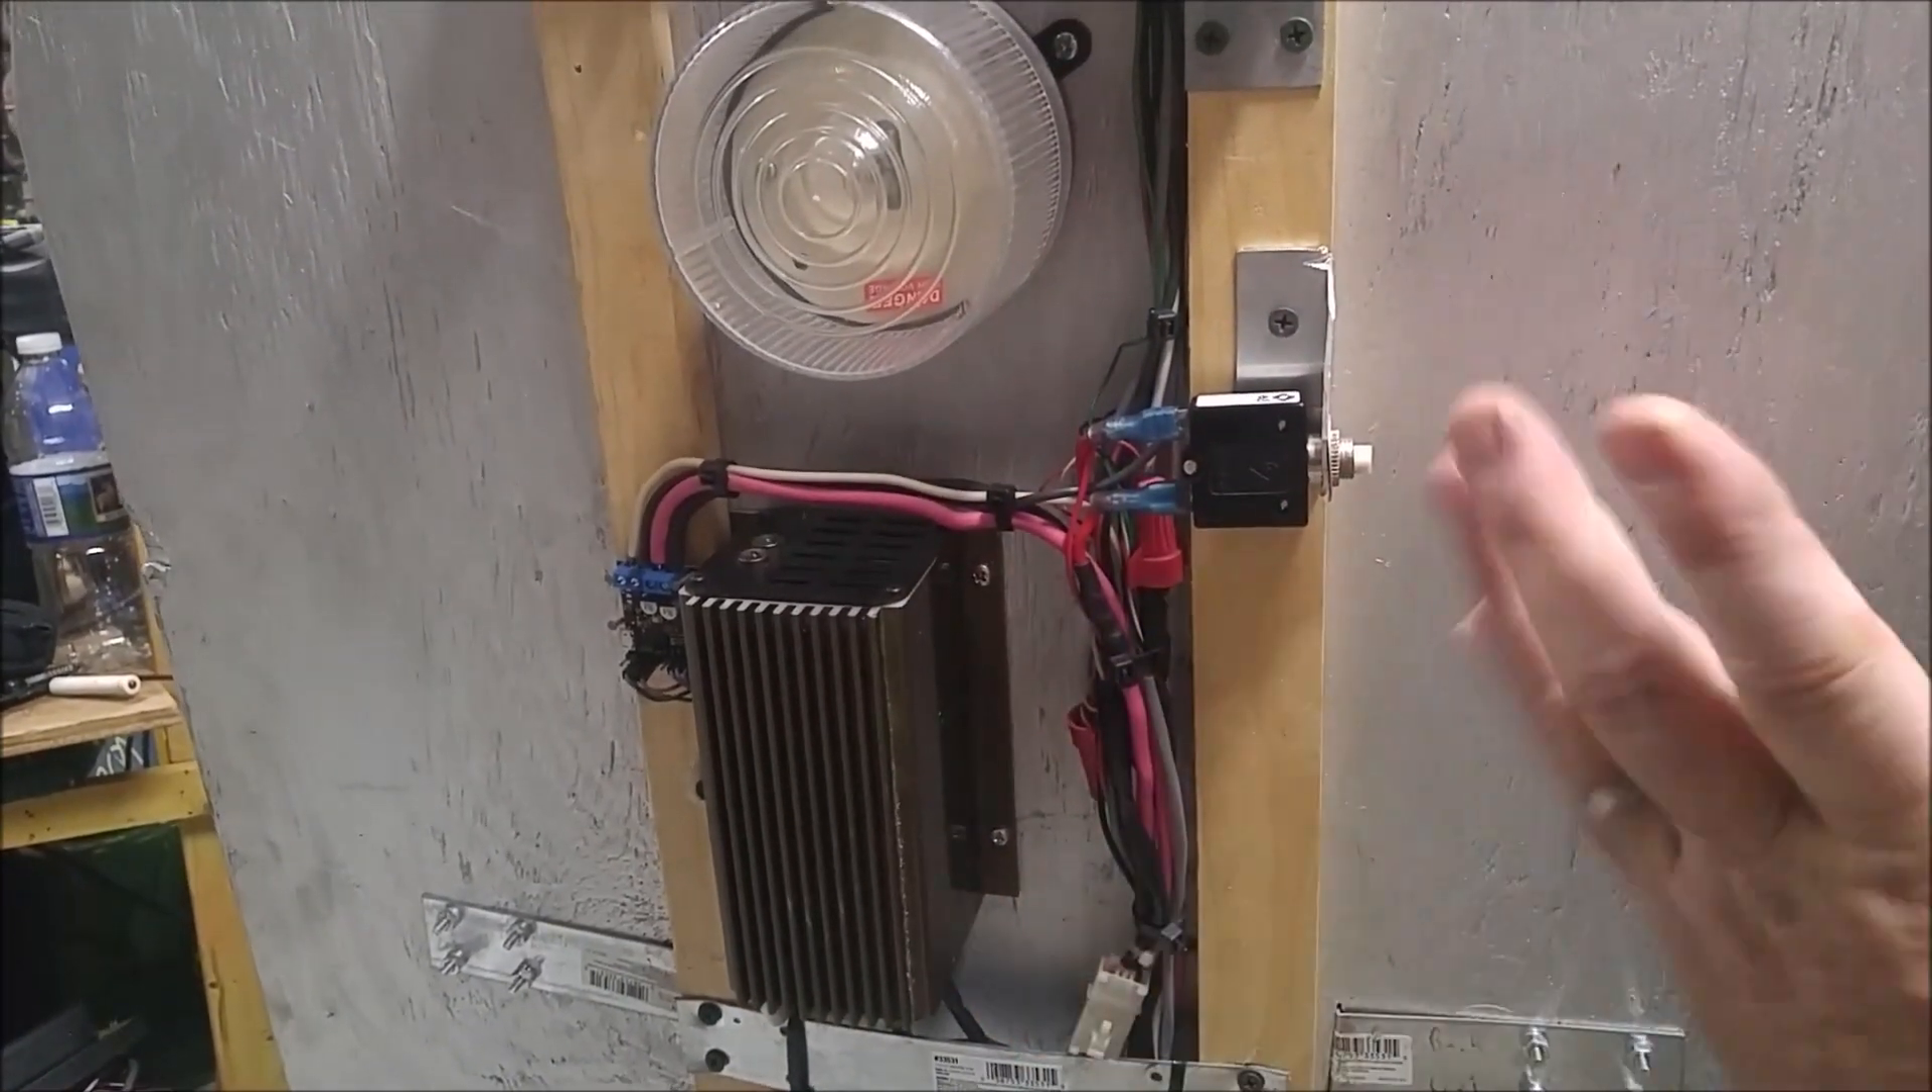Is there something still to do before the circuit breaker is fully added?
No.